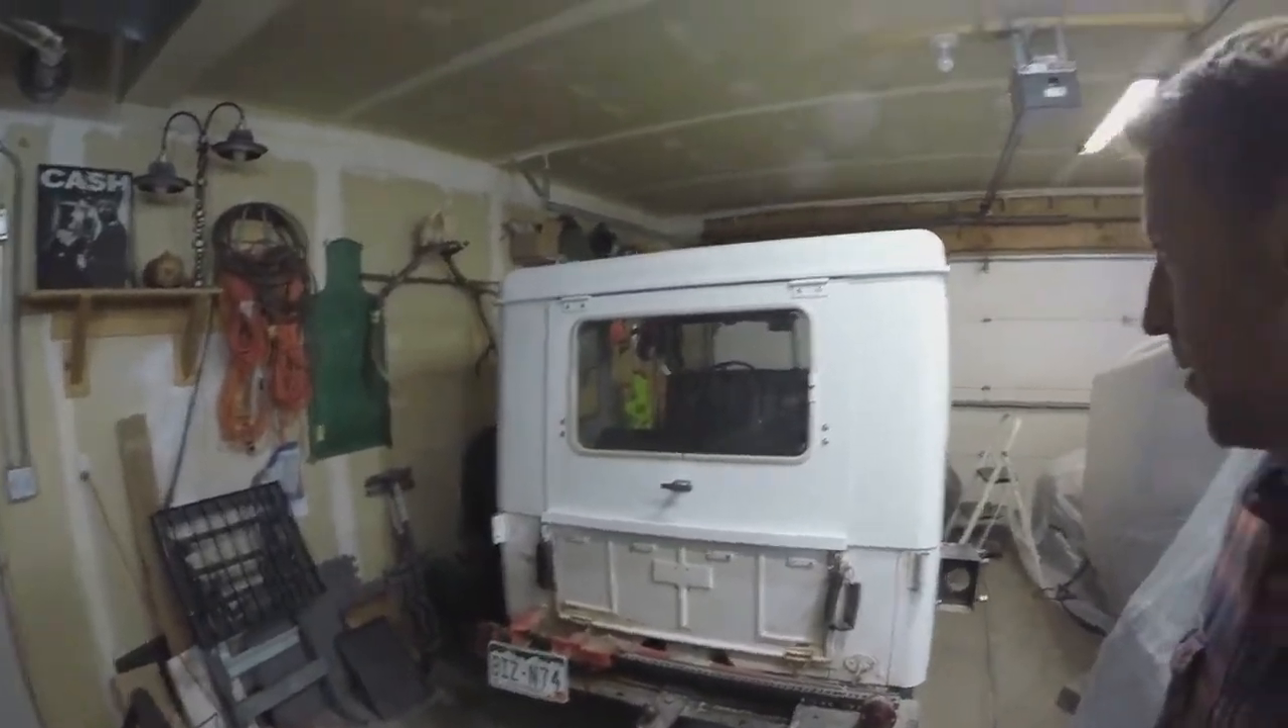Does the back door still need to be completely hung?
No.